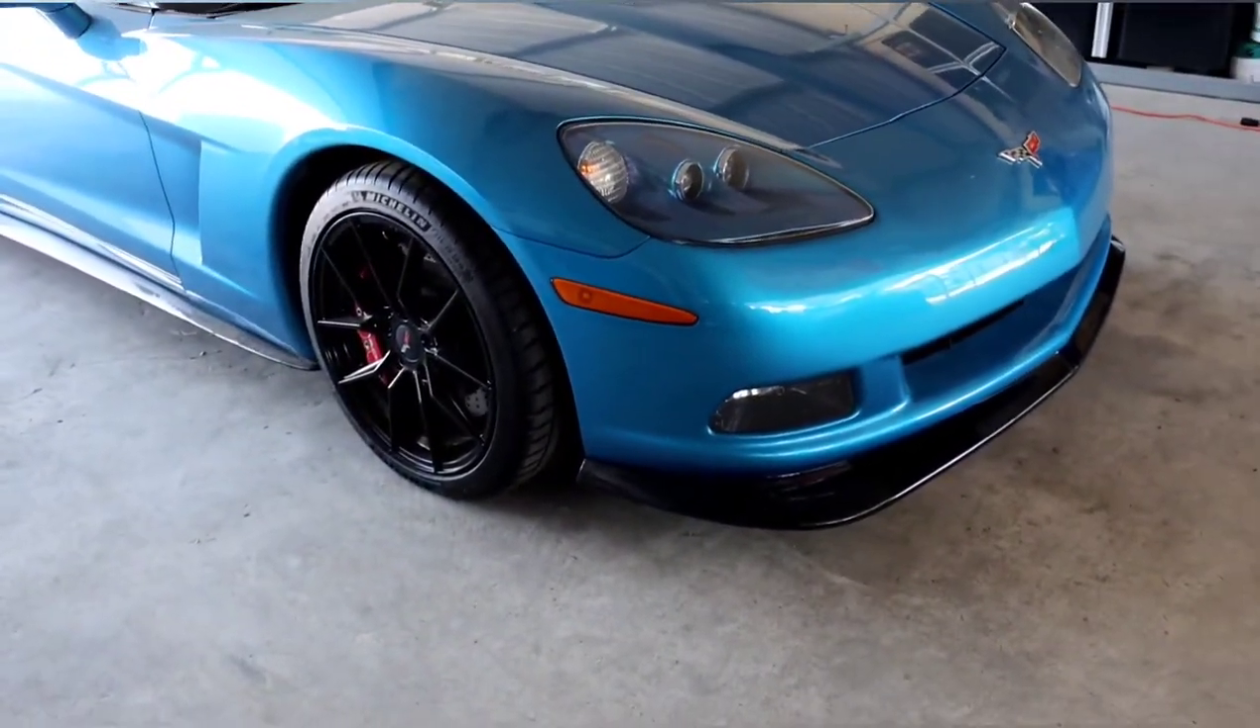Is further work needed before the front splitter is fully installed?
No.